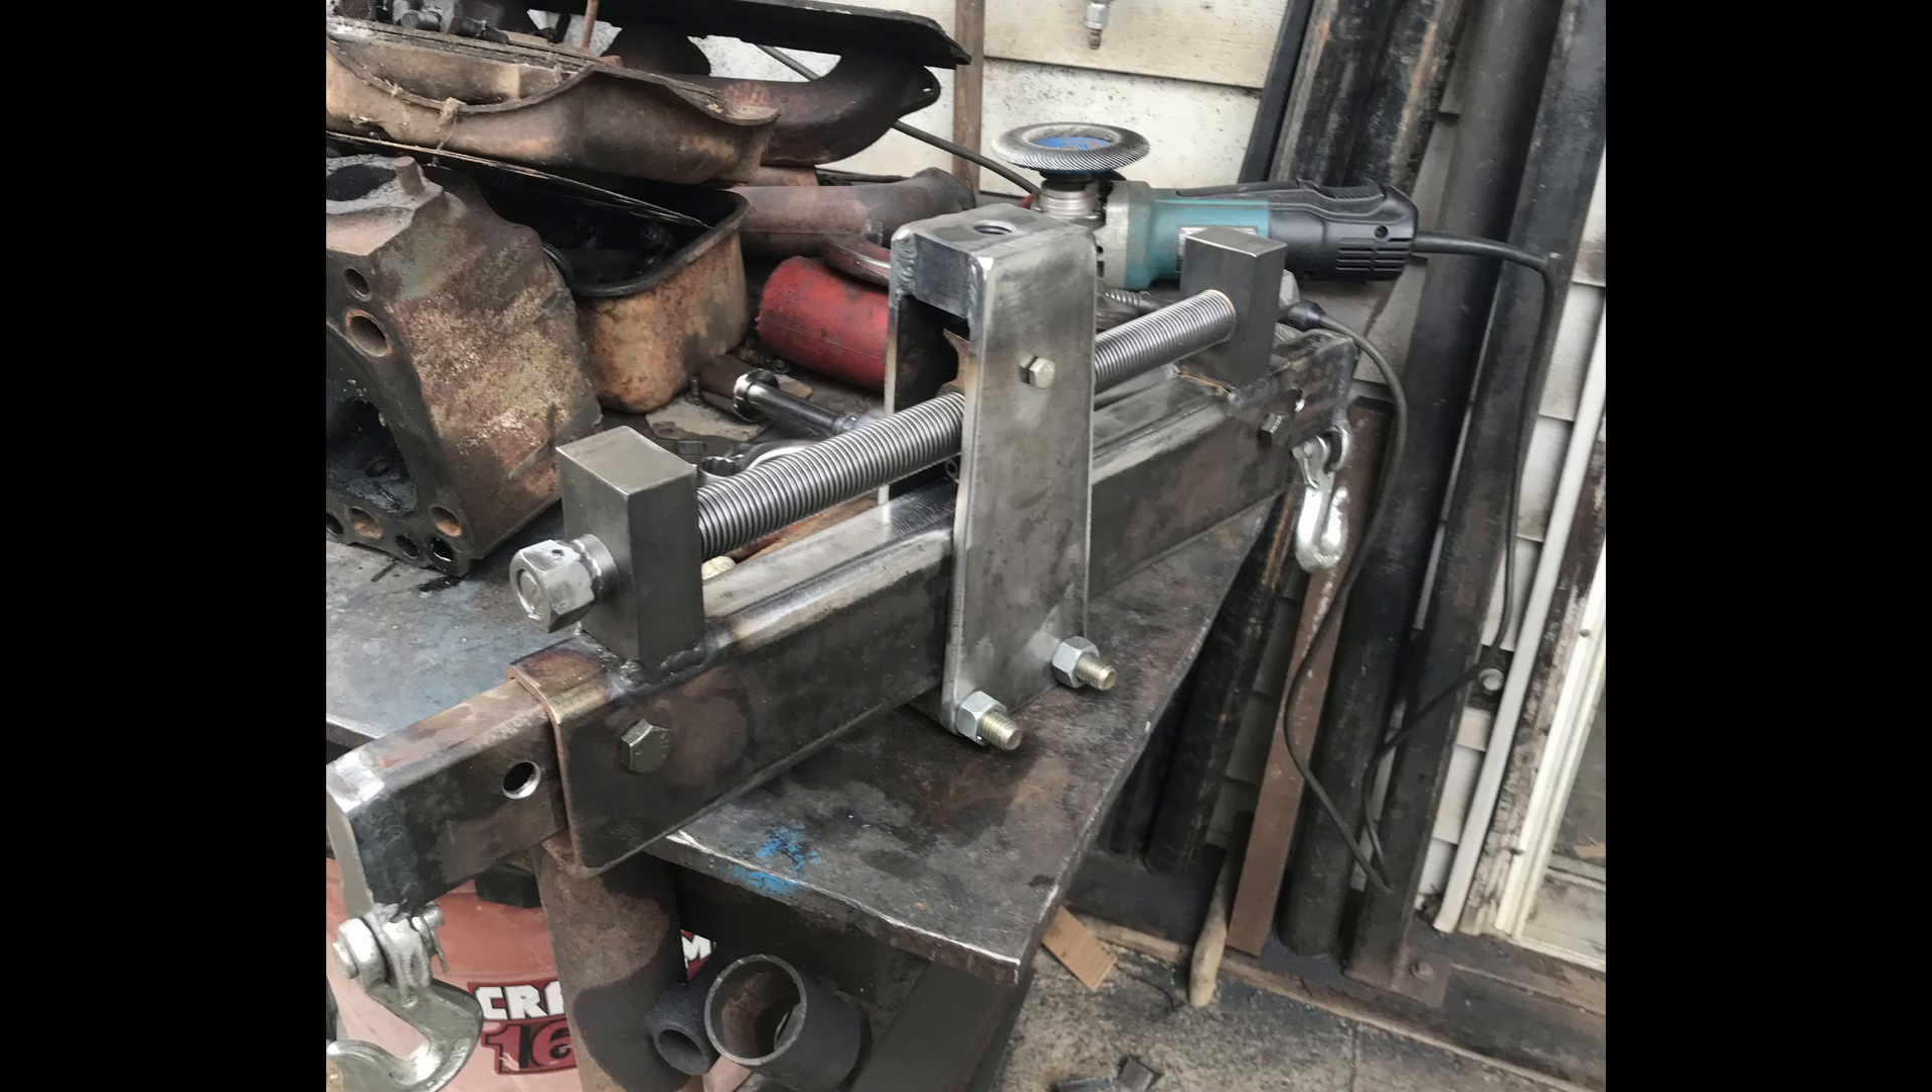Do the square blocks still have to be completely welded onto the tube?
No.